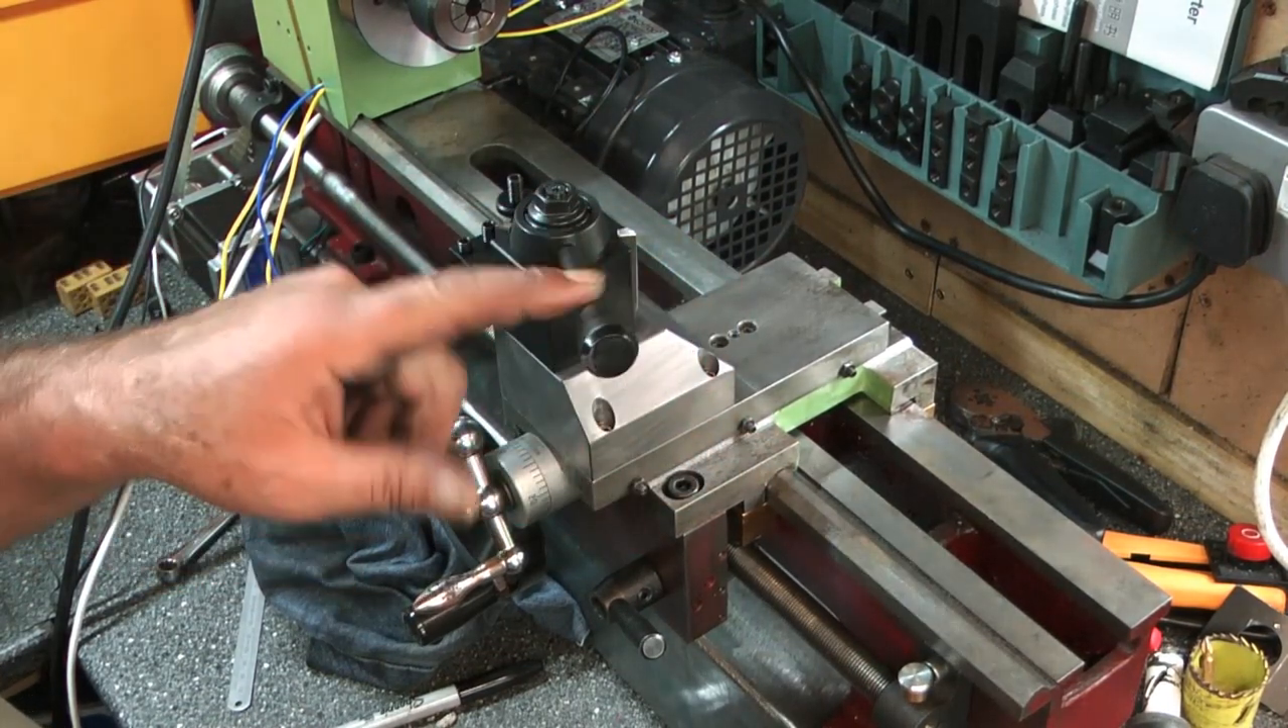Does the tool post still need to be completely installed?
No.